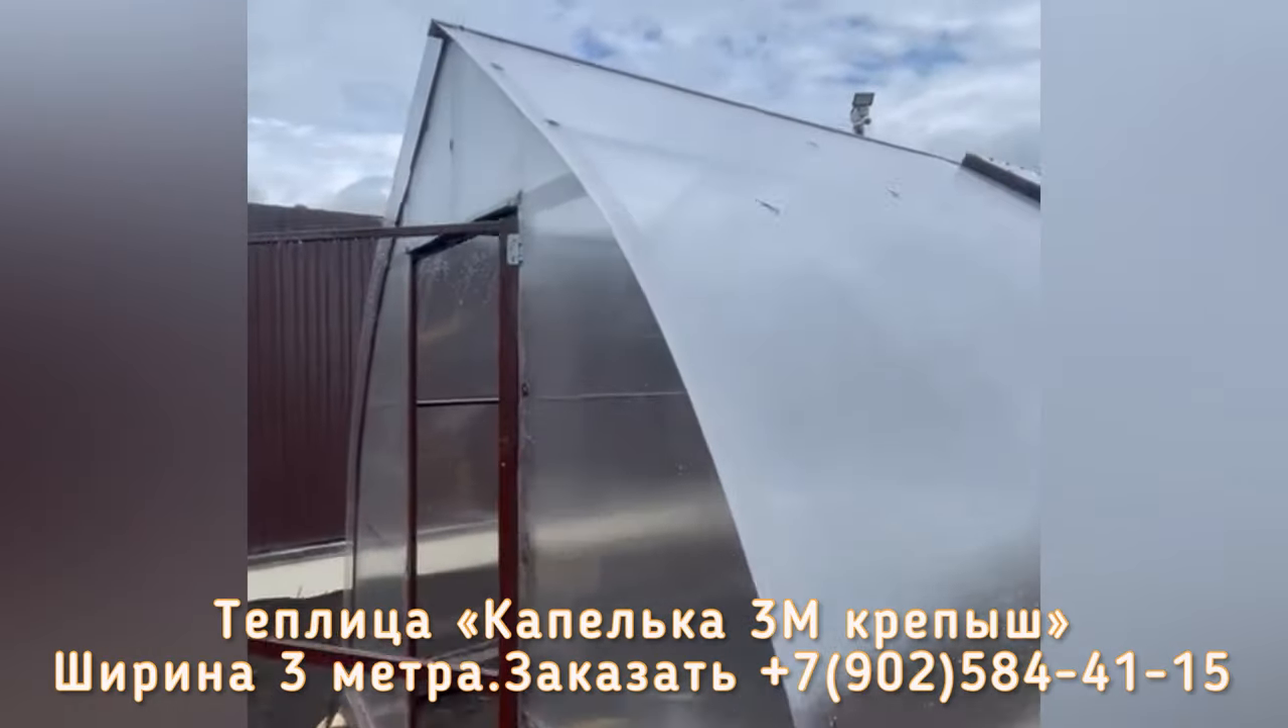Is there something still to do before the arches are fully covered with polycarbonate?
No.